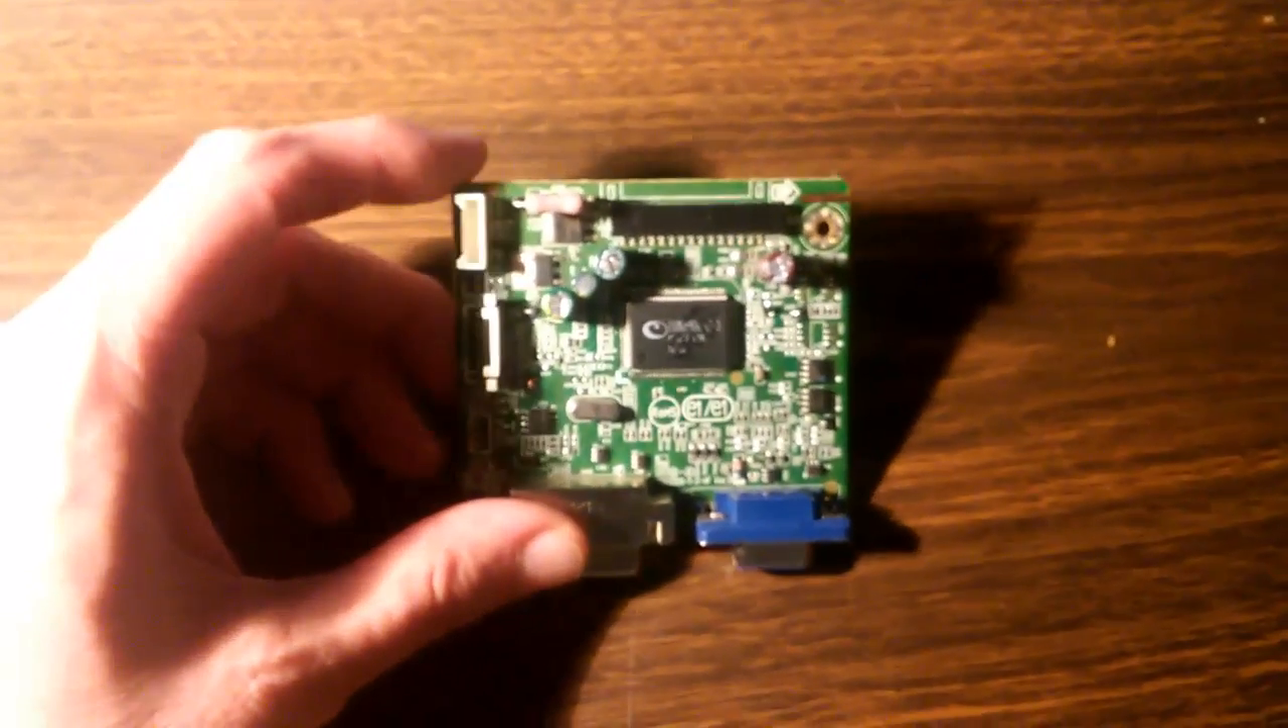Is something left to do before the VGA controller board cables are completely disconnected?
No.